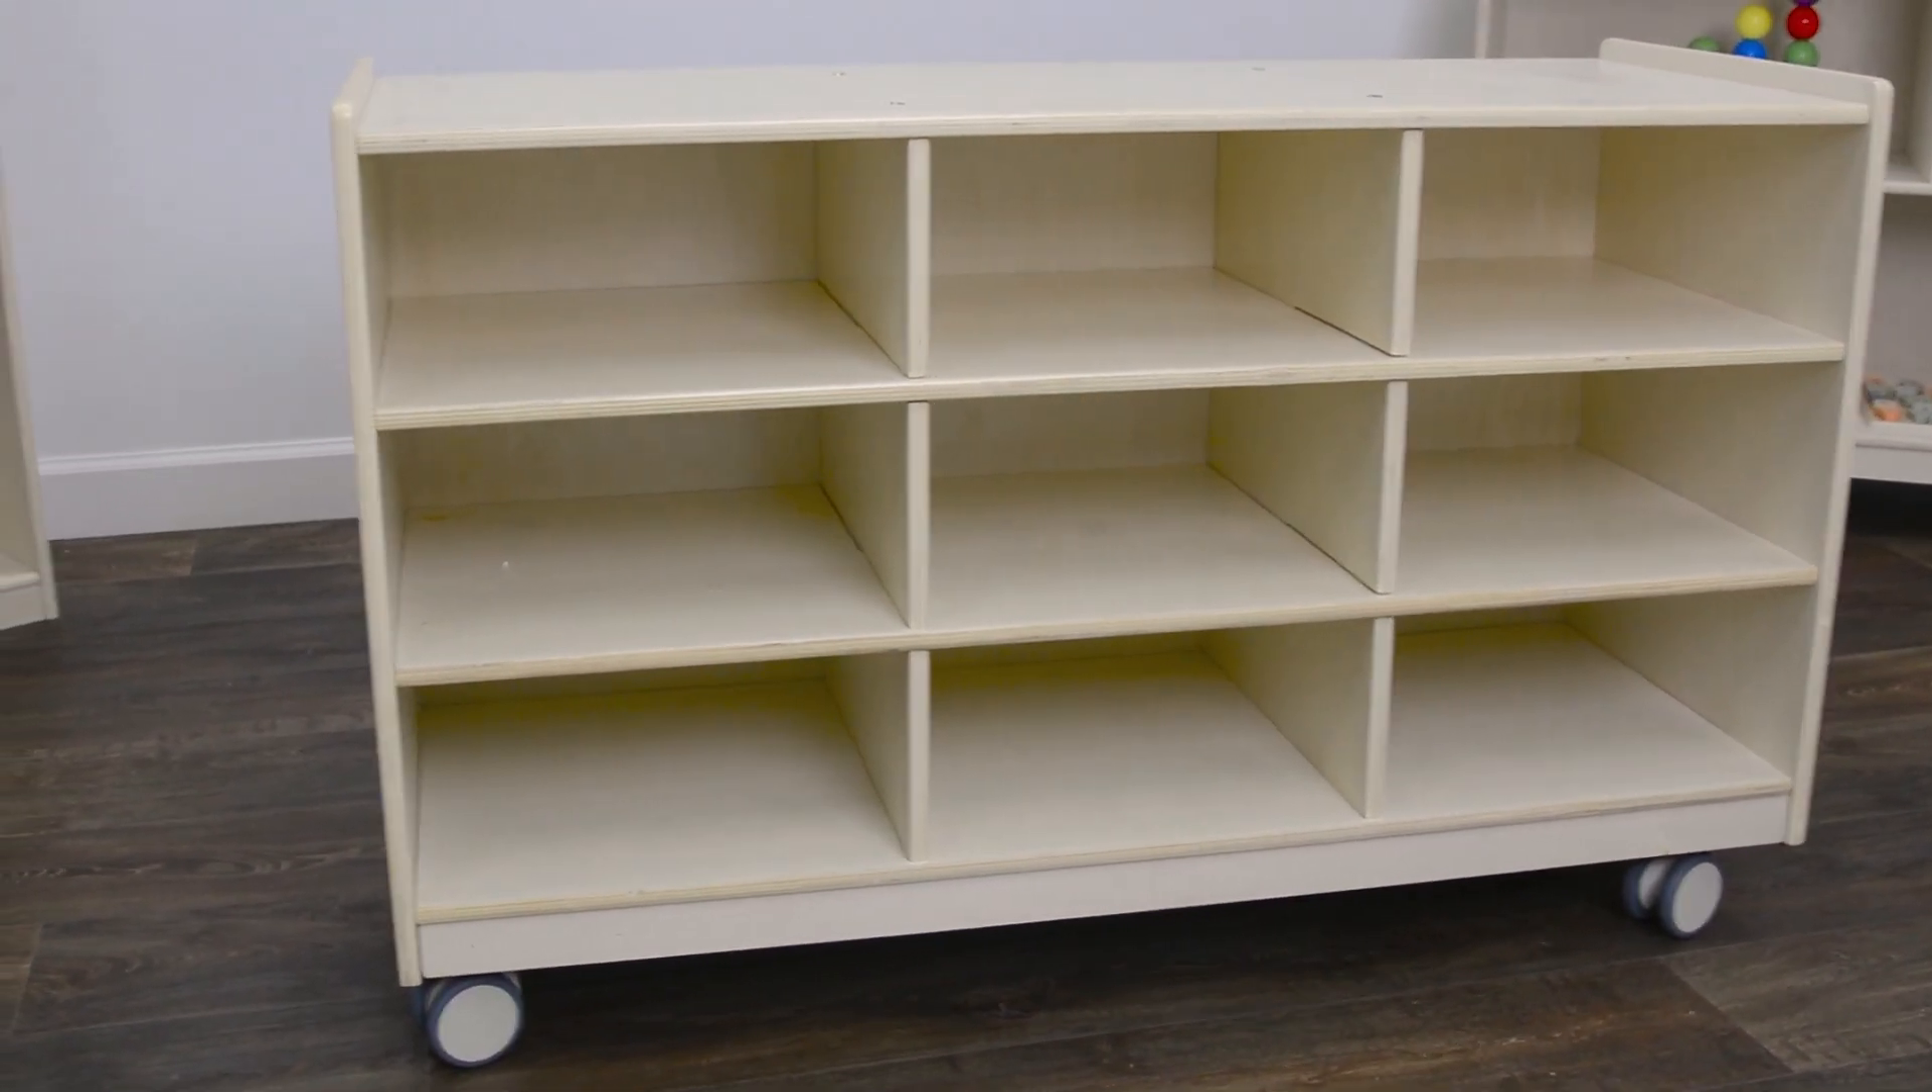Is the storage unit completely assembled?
Yes.